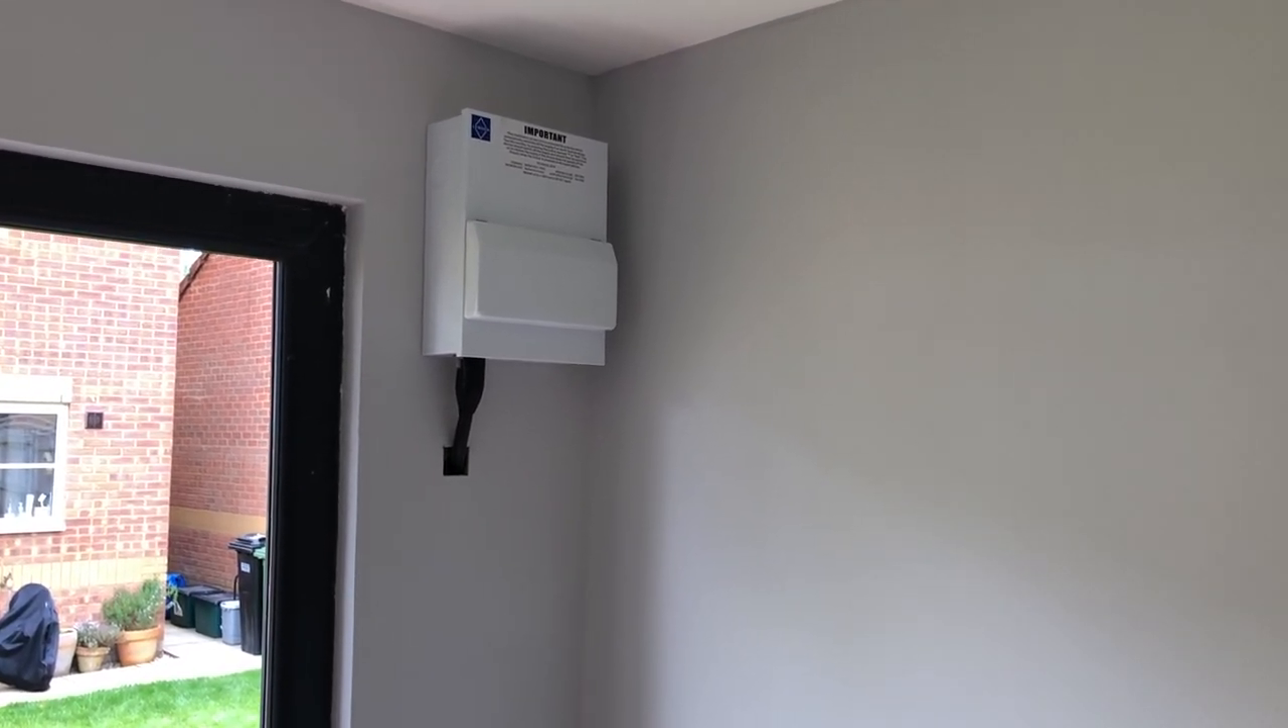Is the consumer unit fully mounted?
Yes.